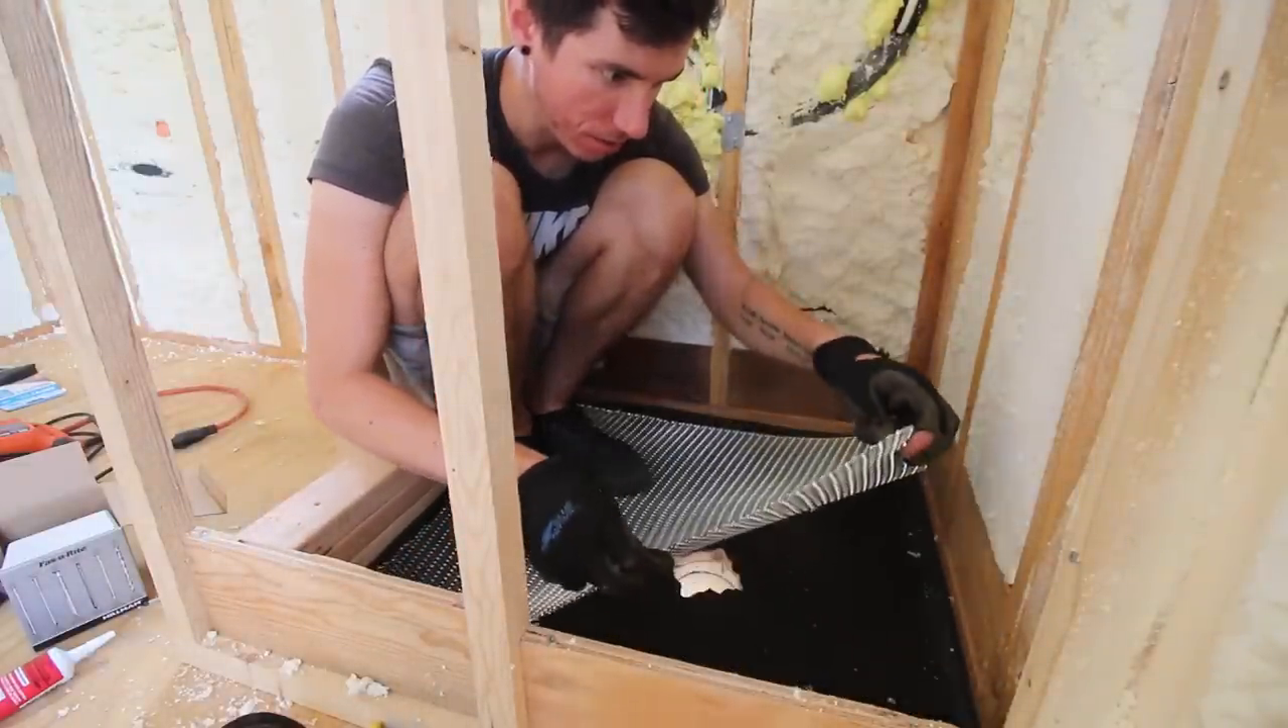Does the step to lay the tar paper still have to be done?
No.